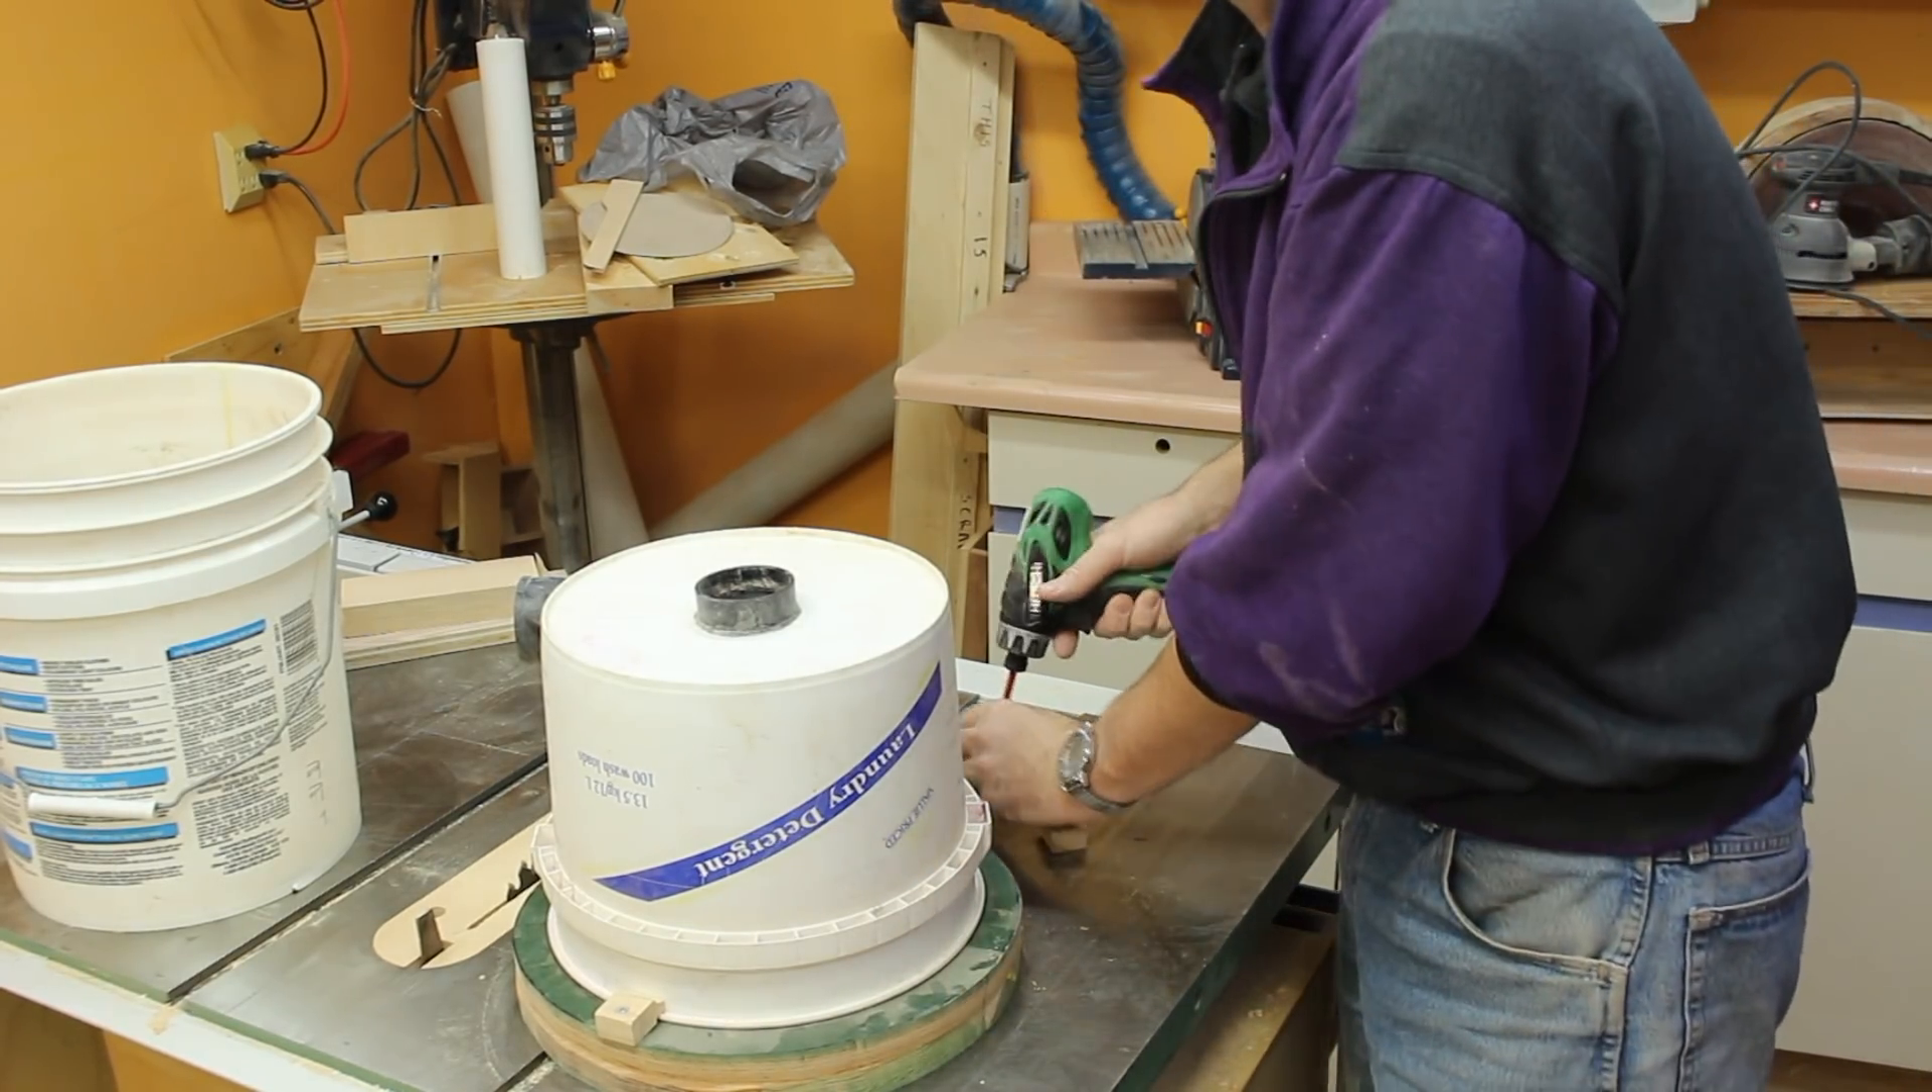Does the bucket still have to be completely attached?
Yes.